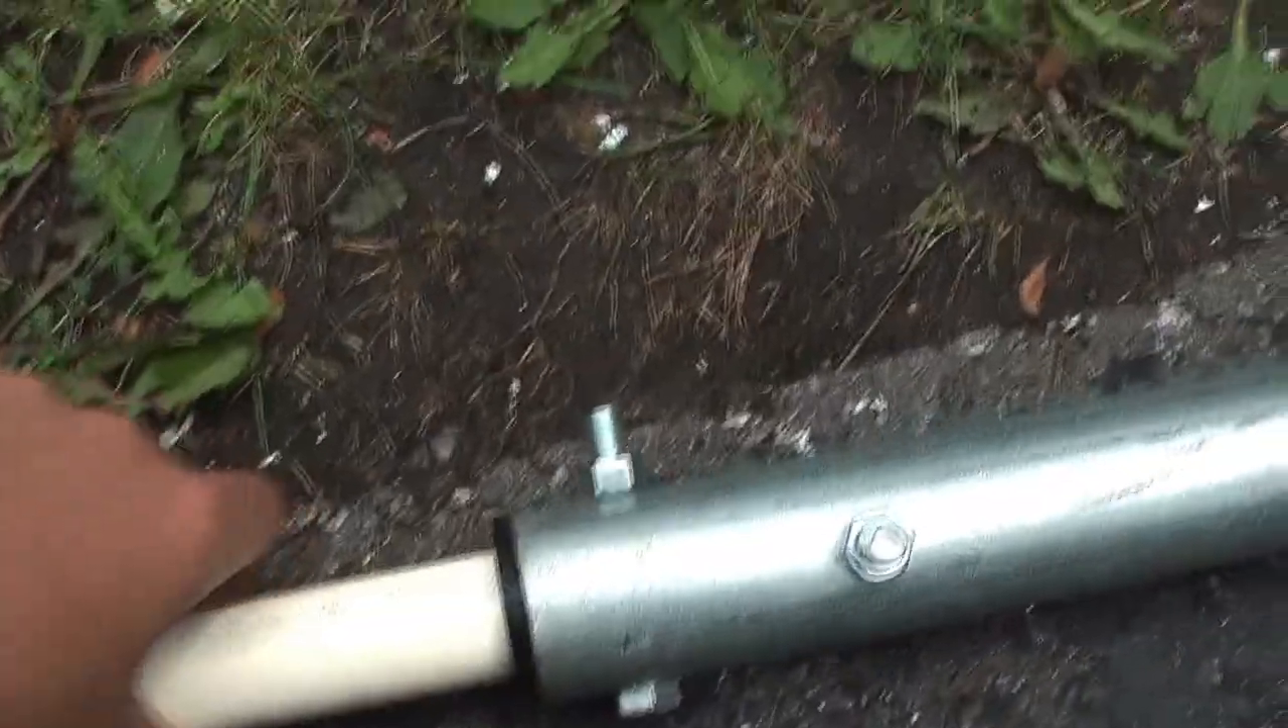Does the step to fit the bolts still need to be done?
No.